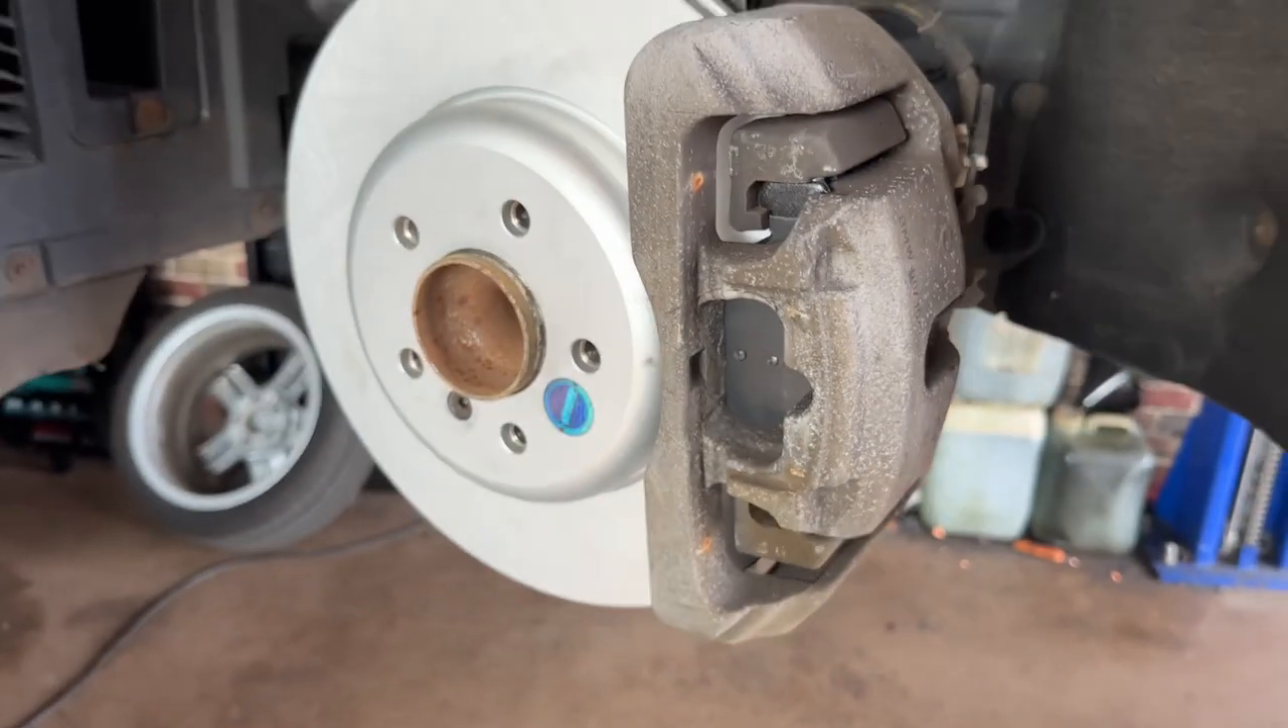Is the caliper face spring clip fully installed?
No.